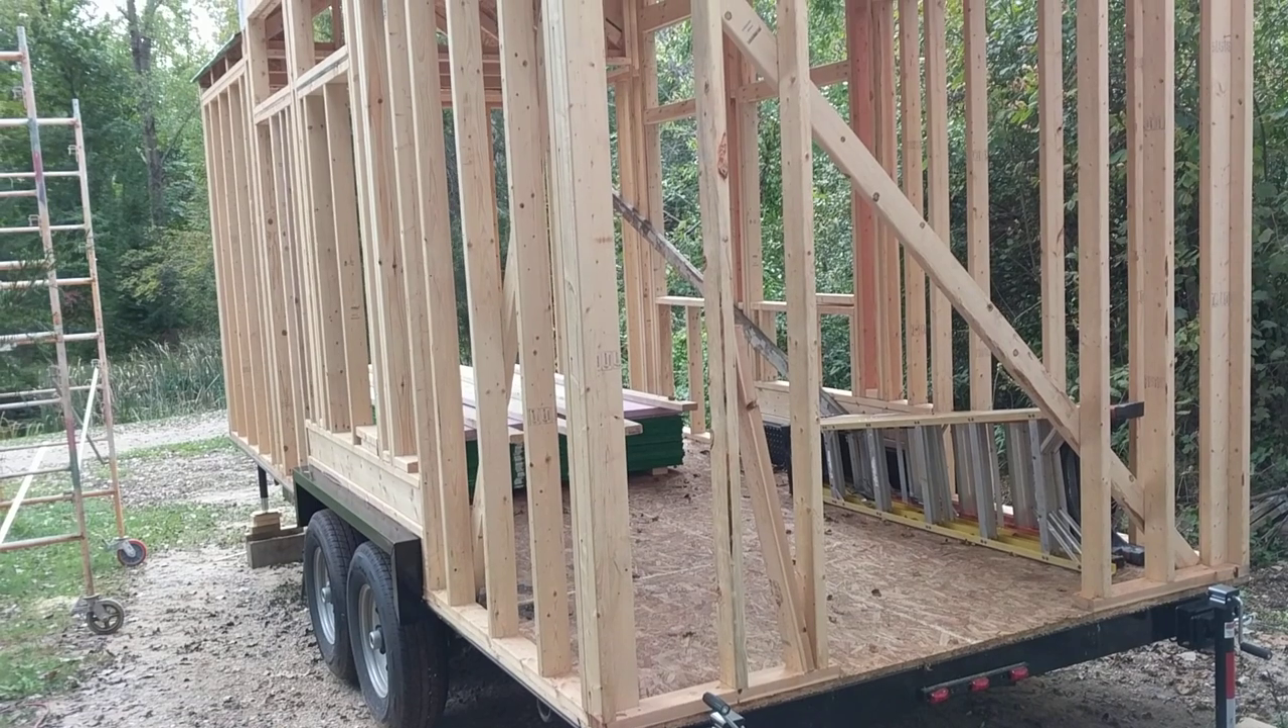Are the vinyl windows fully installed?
No.